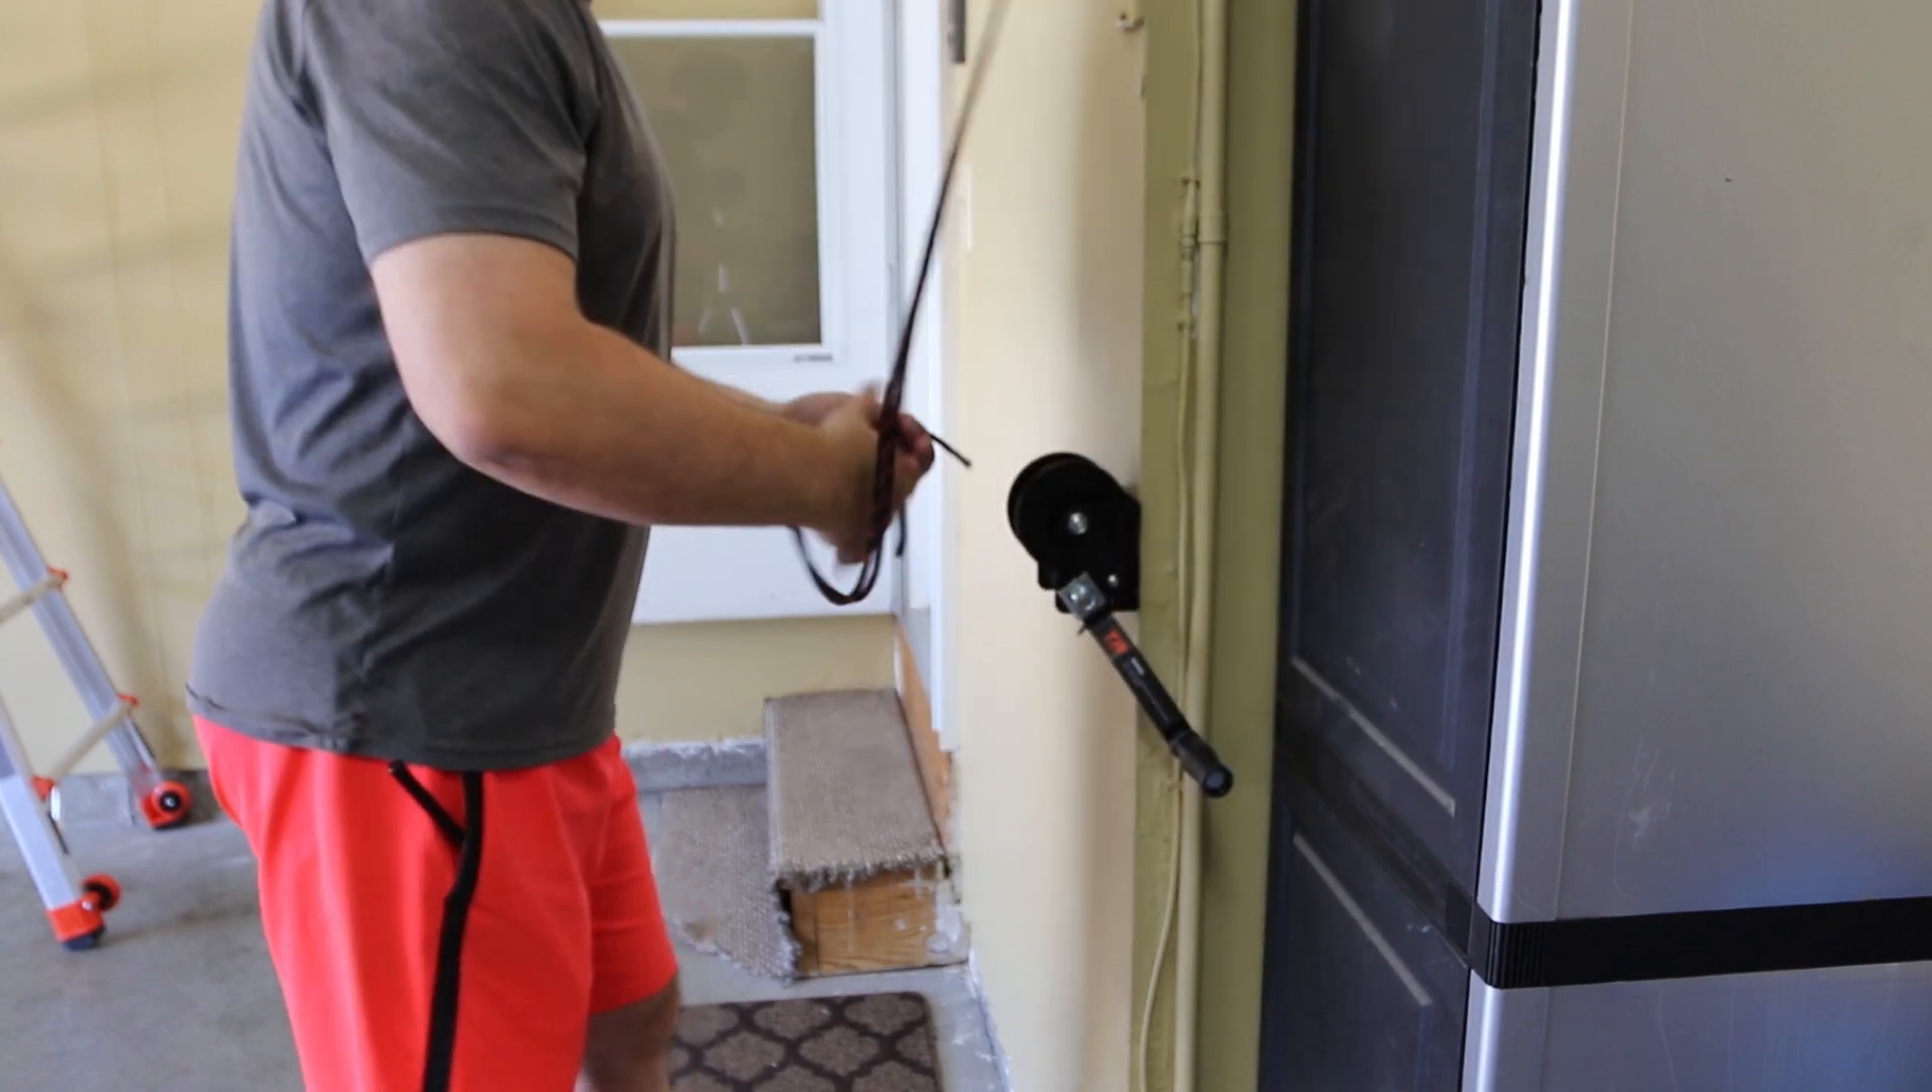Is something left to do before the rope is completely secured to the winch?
Yes.